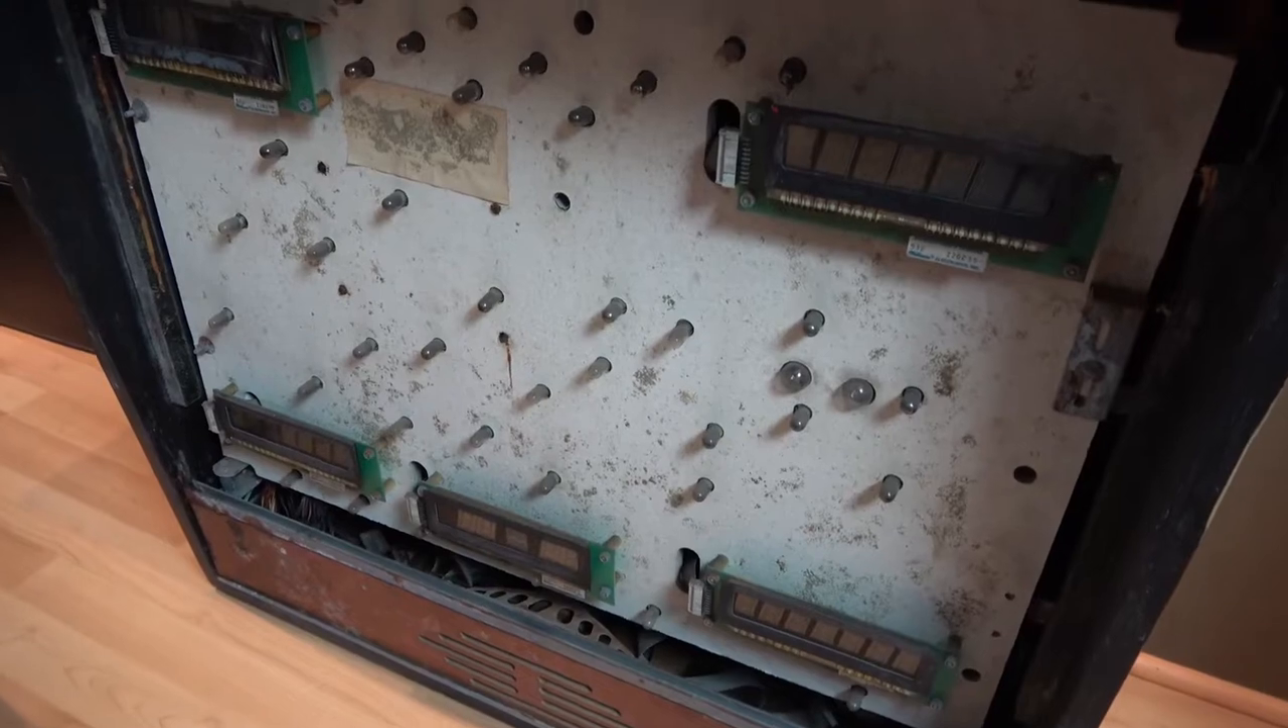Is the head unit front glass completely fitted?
No.